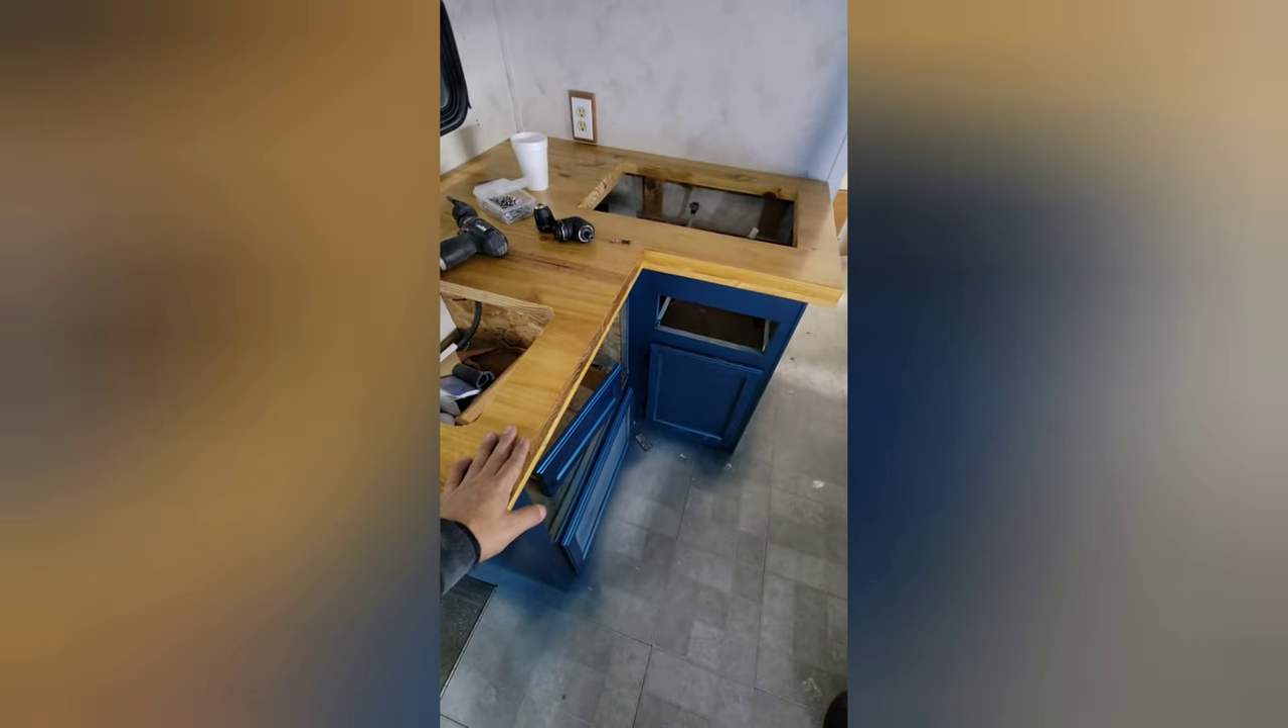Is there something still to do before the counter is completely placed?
No.